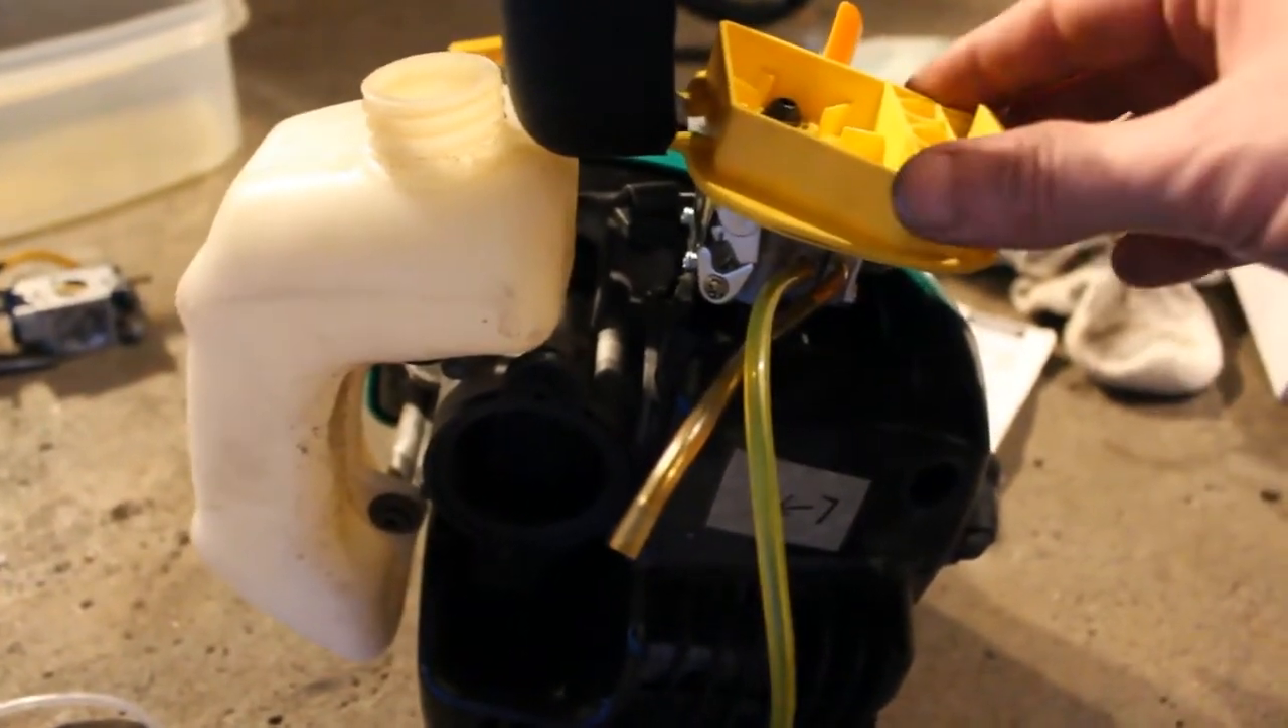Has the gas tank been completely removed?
No.